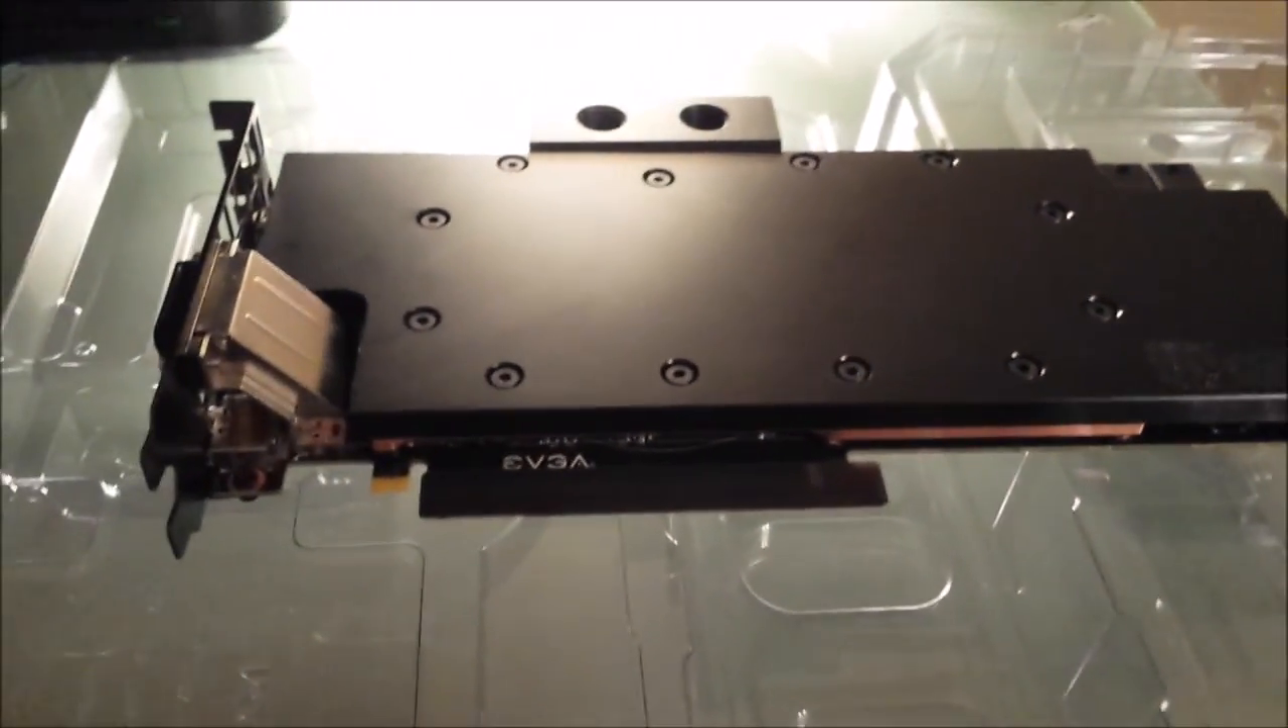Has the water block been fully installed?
Yes.